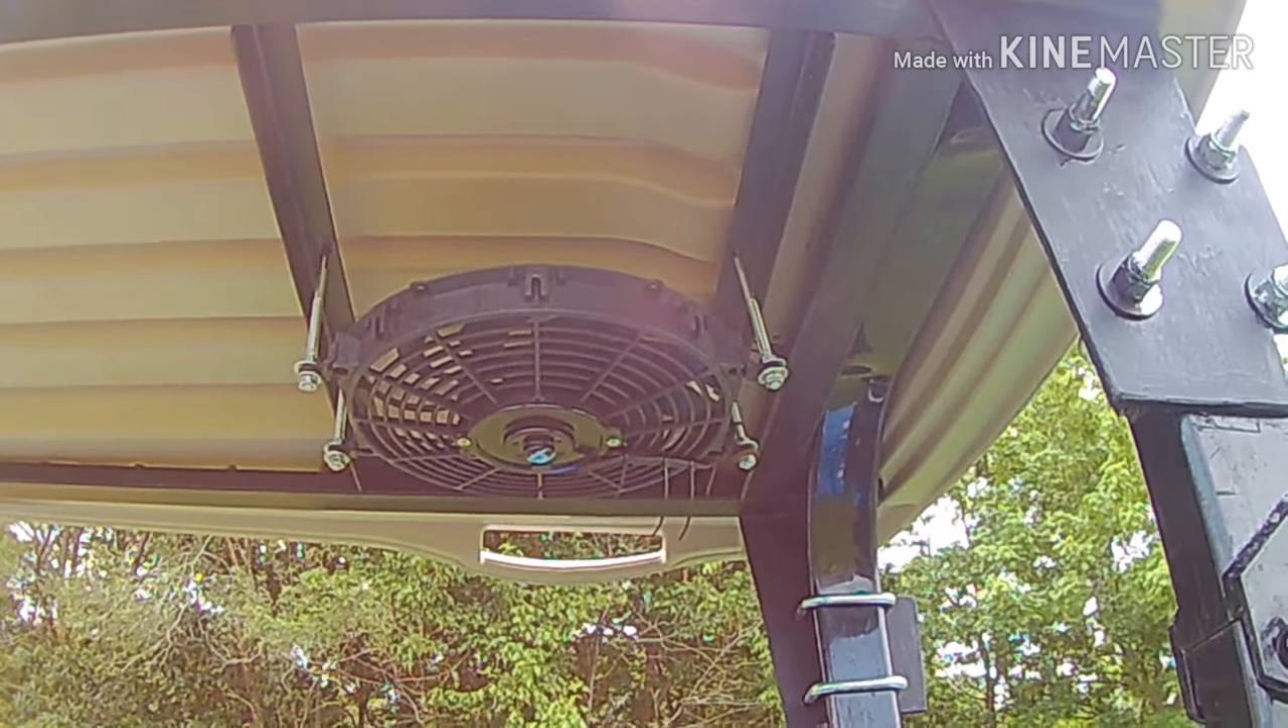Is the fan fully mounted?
Yes.